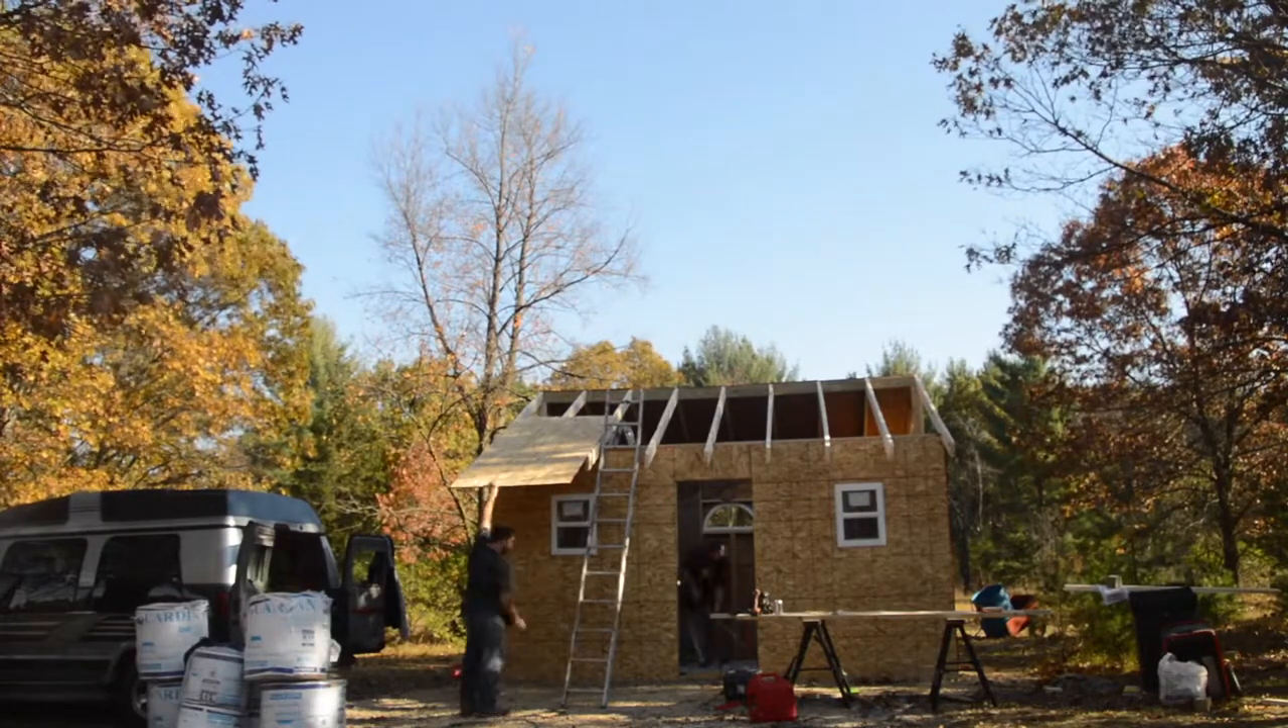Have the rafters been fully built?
Yes.